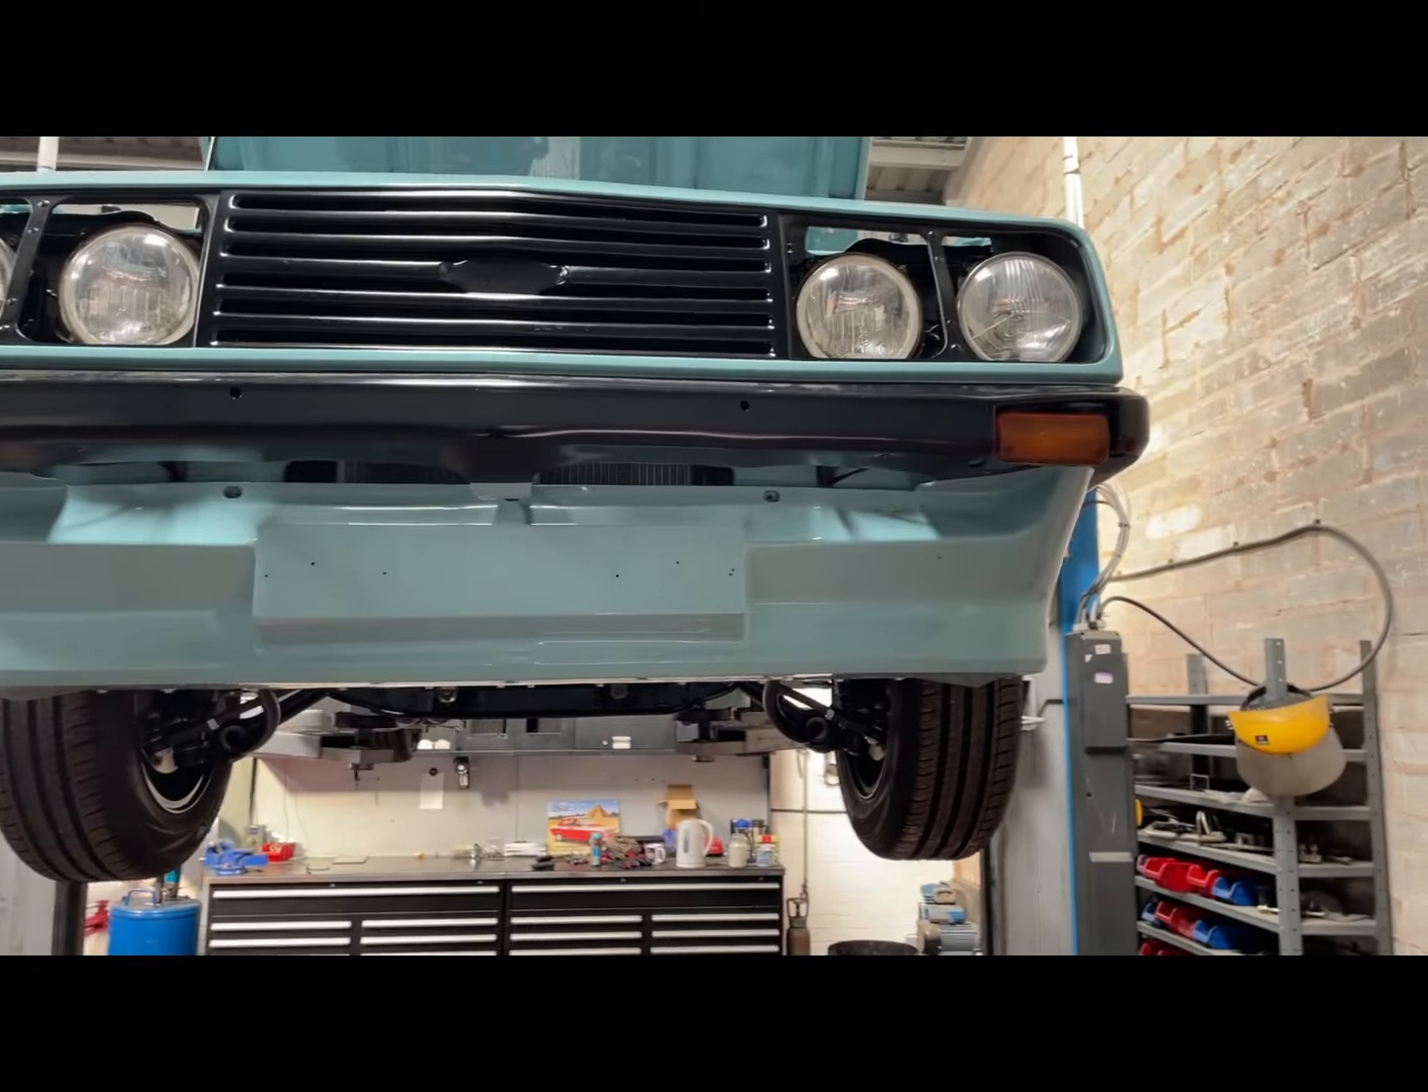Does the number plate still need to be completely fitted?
Yes.